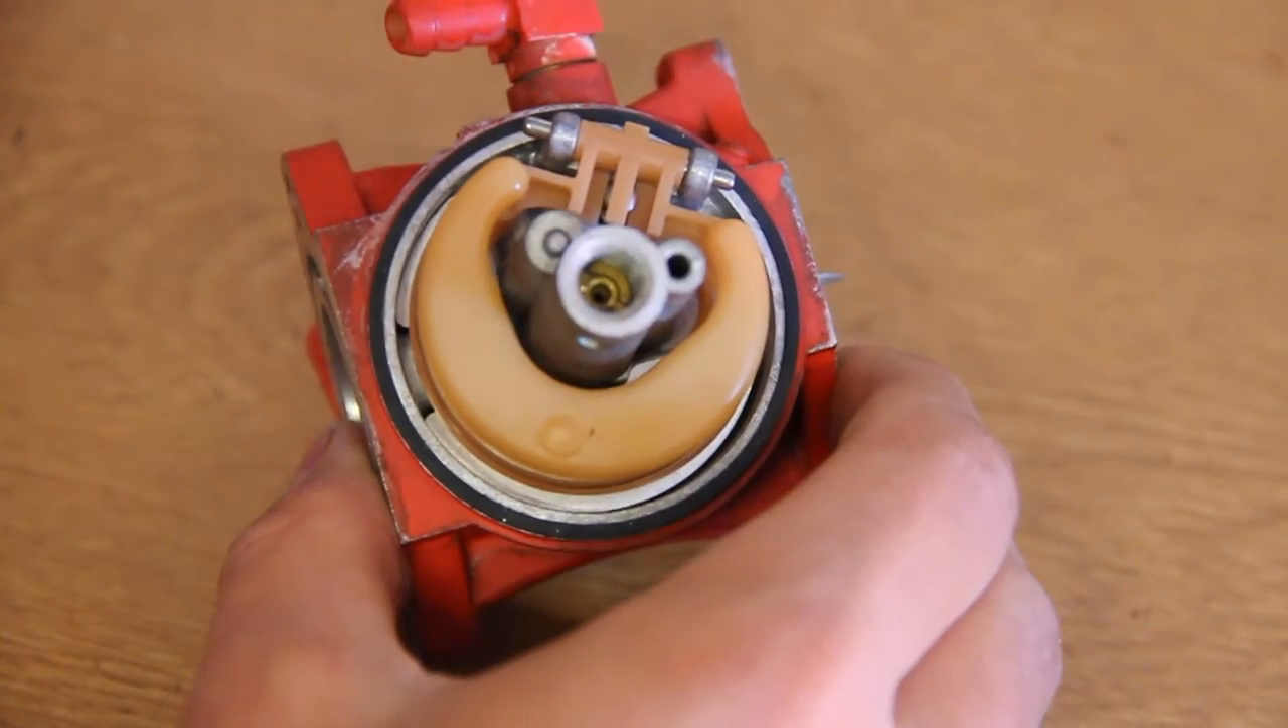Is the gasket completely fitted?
Yes.